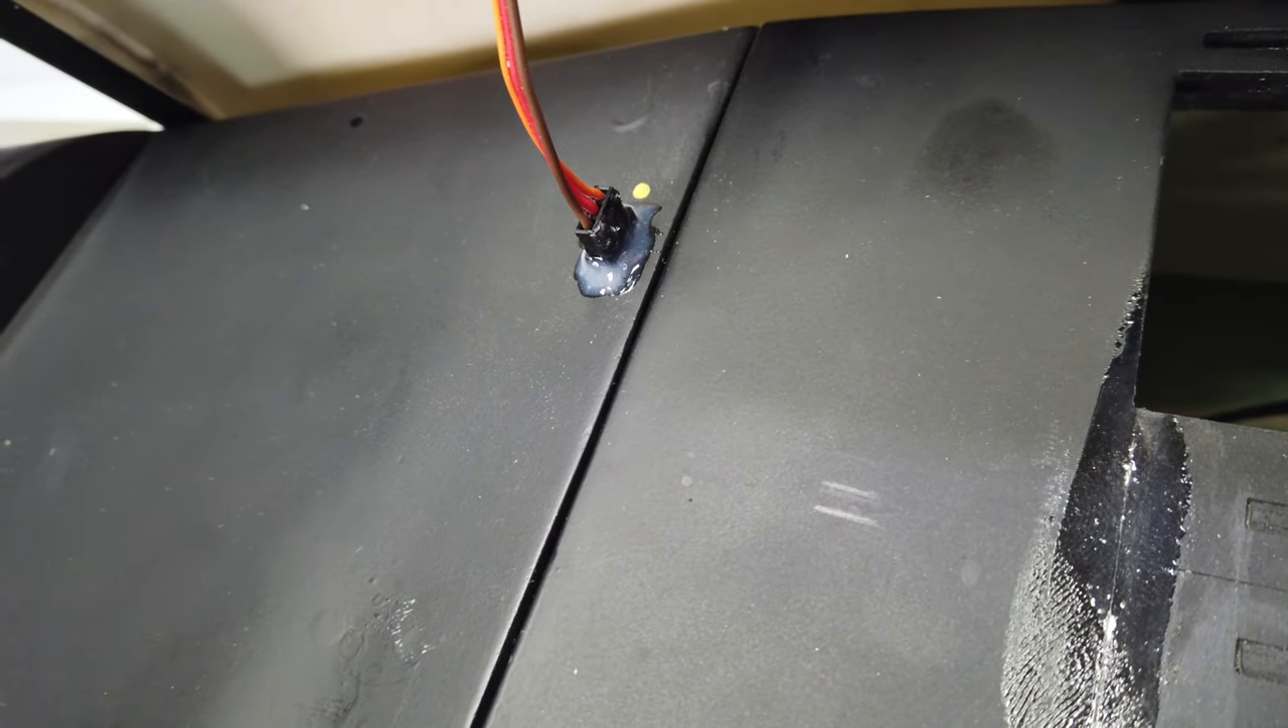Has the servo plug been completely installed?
Yes.